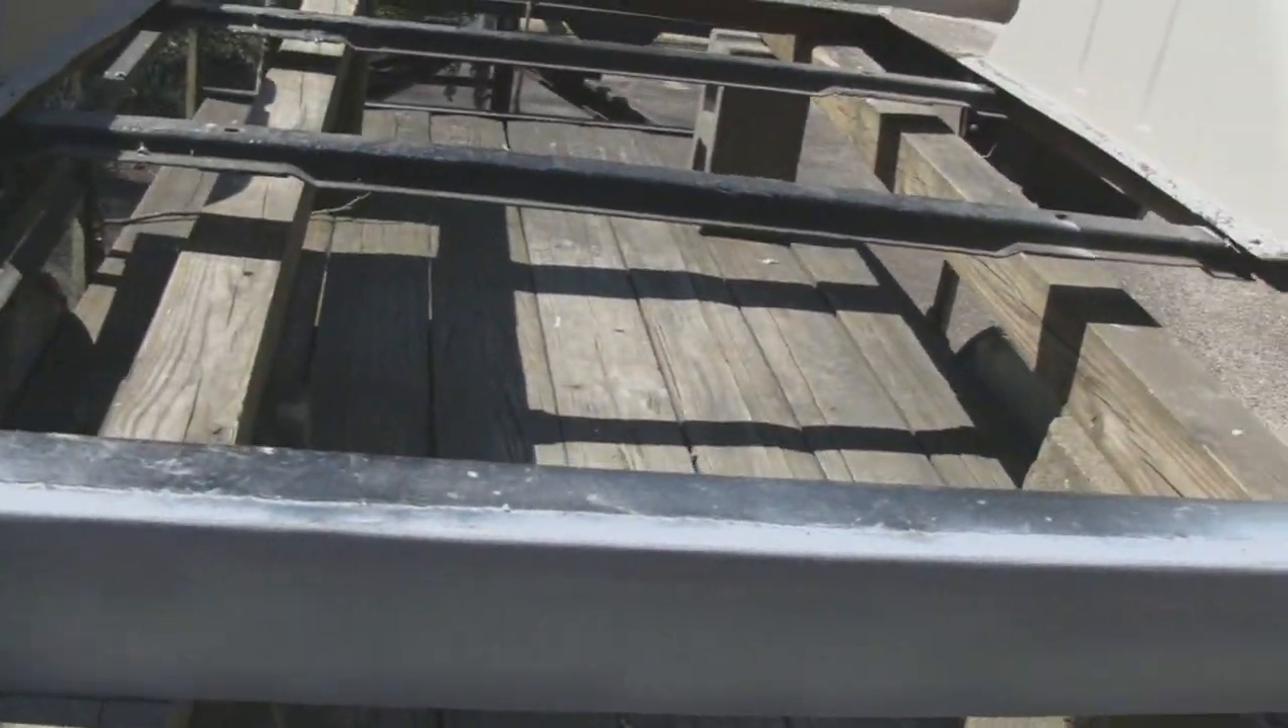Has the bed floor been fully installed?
No.